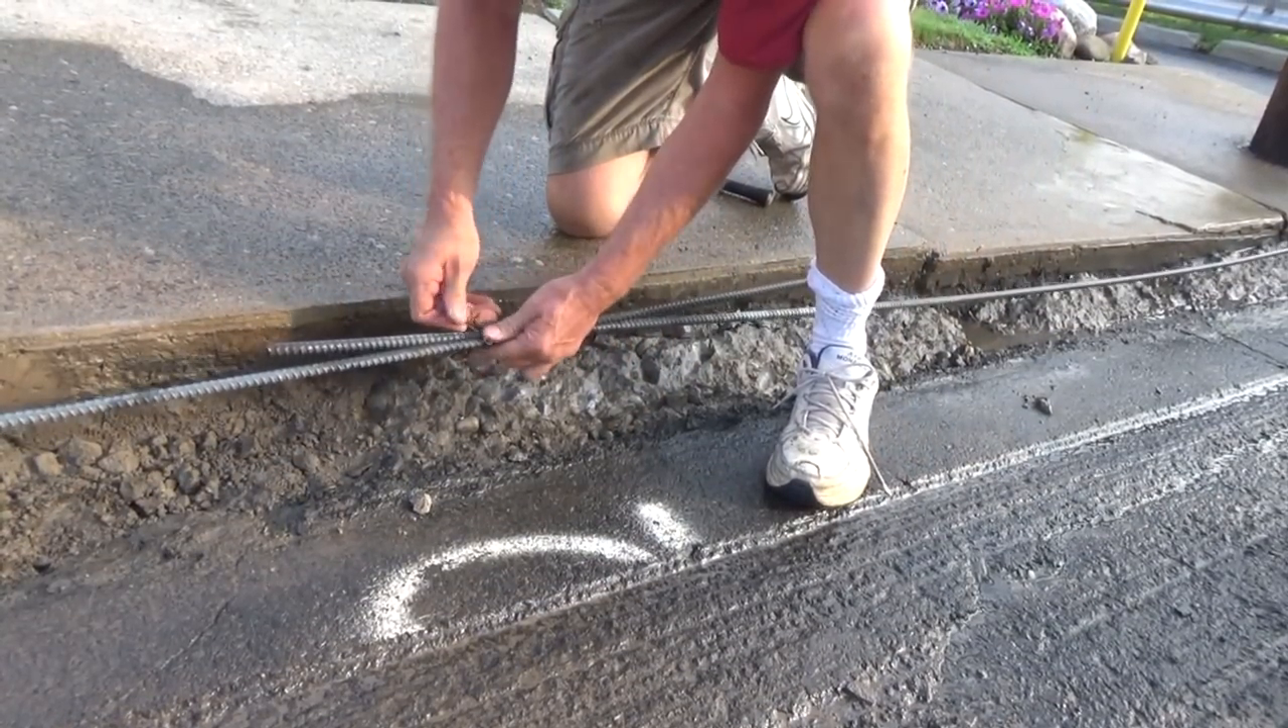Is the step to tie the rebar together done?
No.